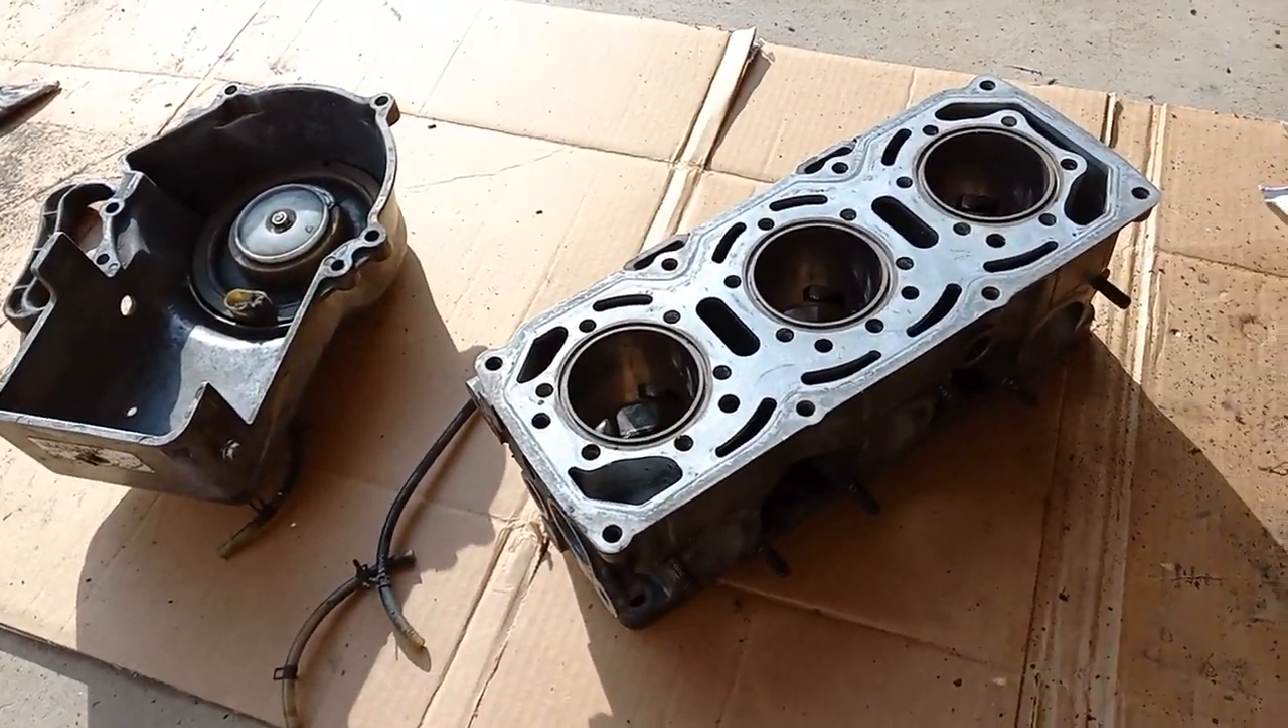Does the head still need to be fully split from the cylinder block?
No.